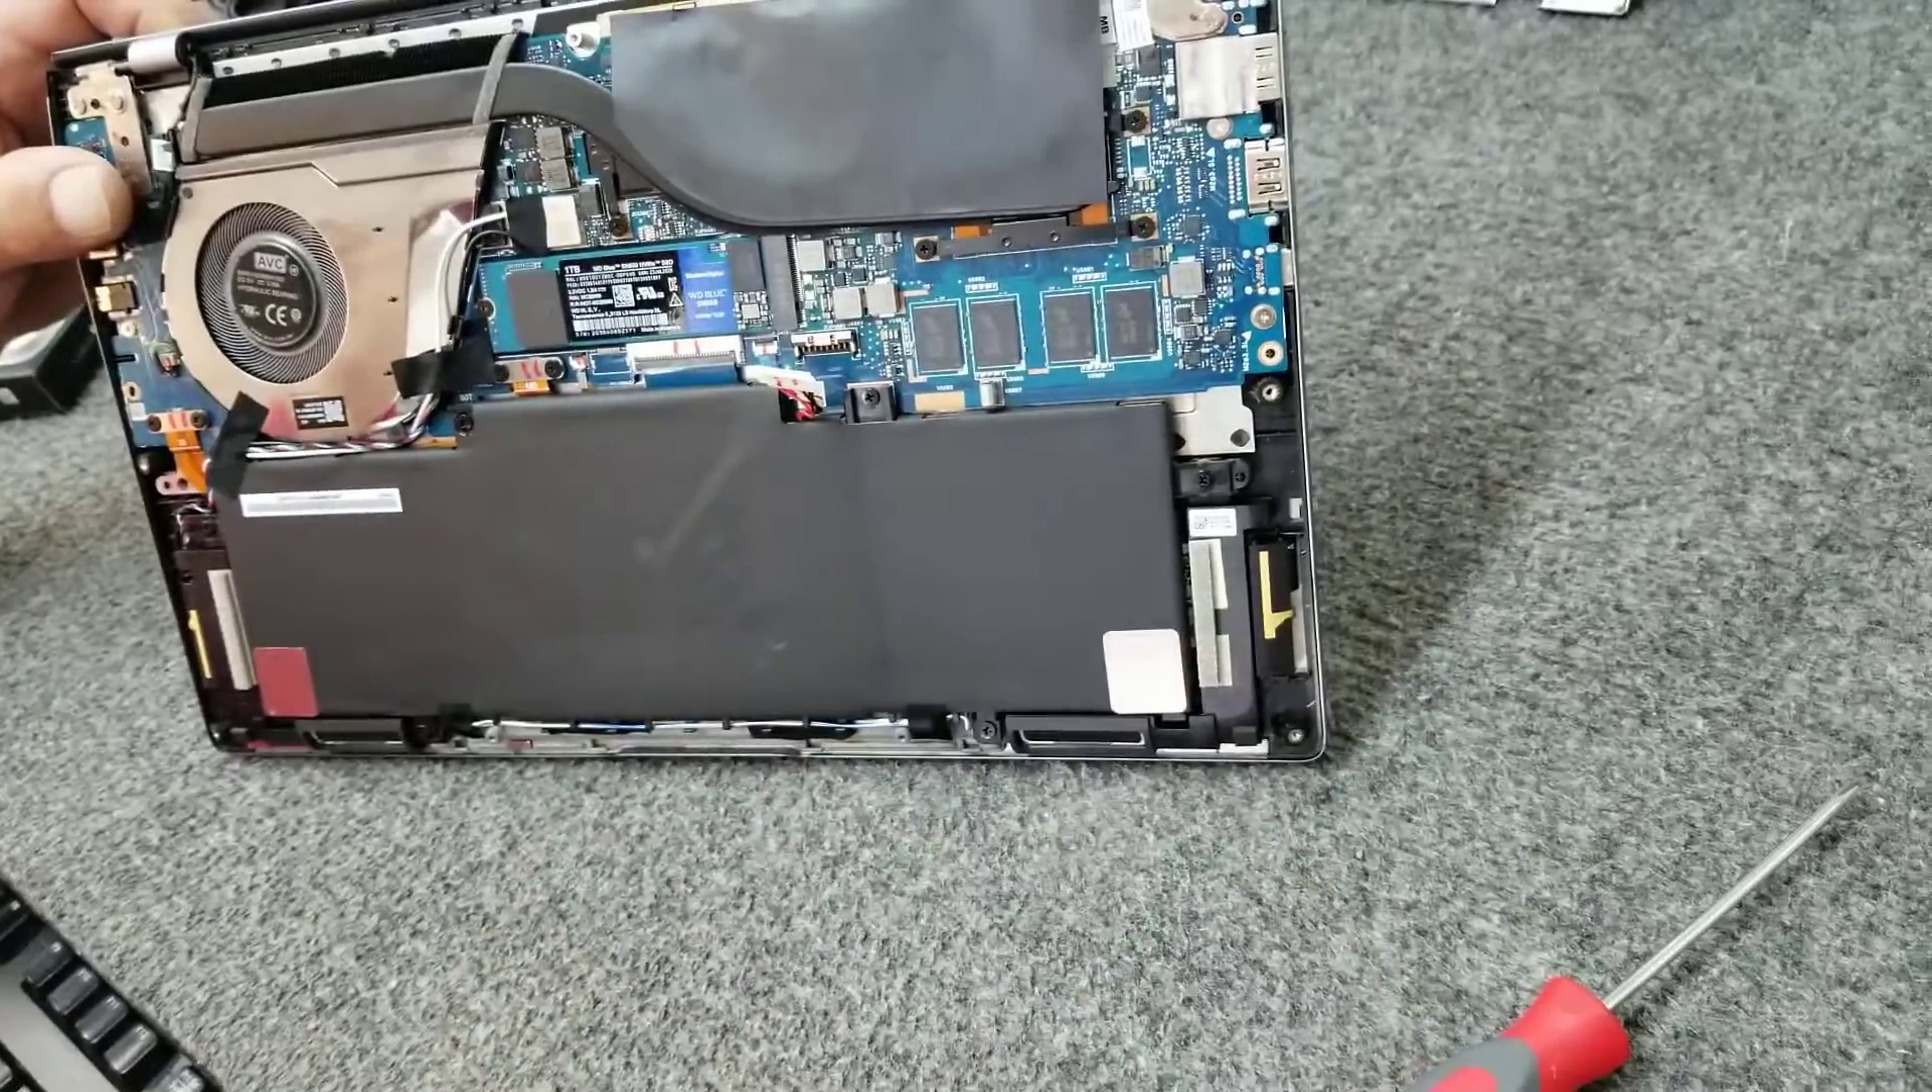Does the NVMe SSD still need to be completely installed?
No.